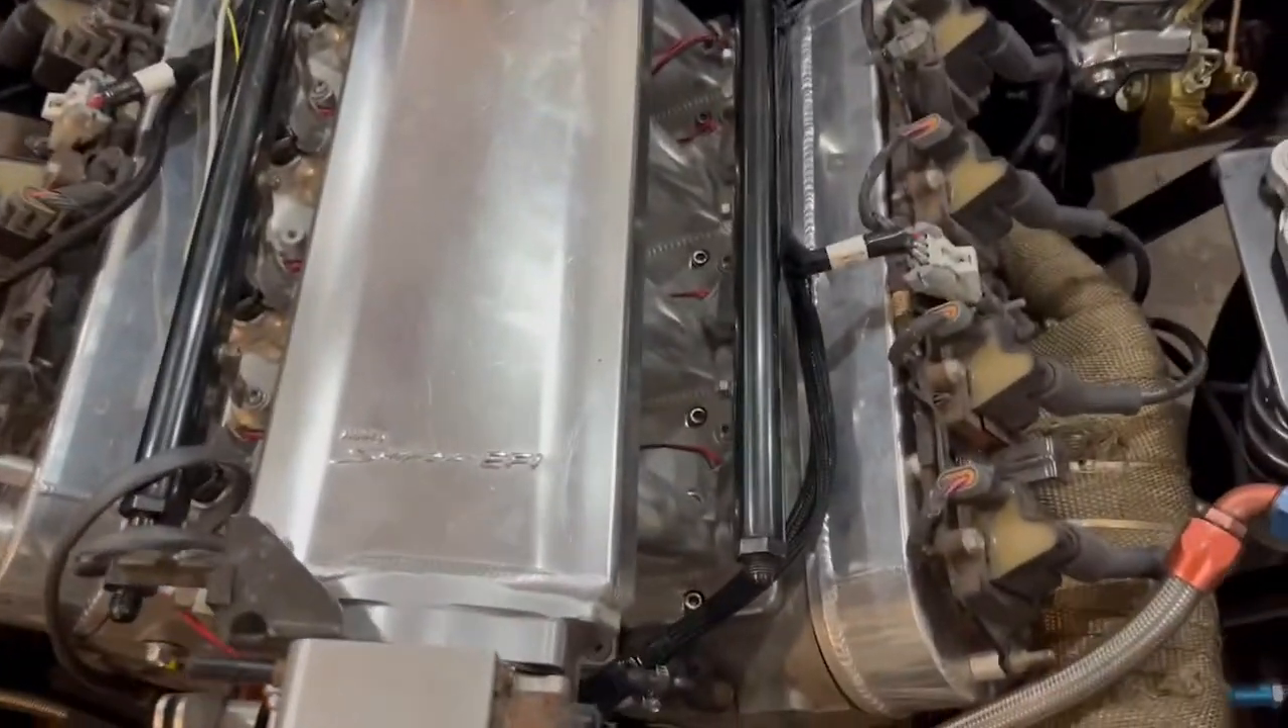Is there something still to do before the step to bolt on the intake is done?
No.